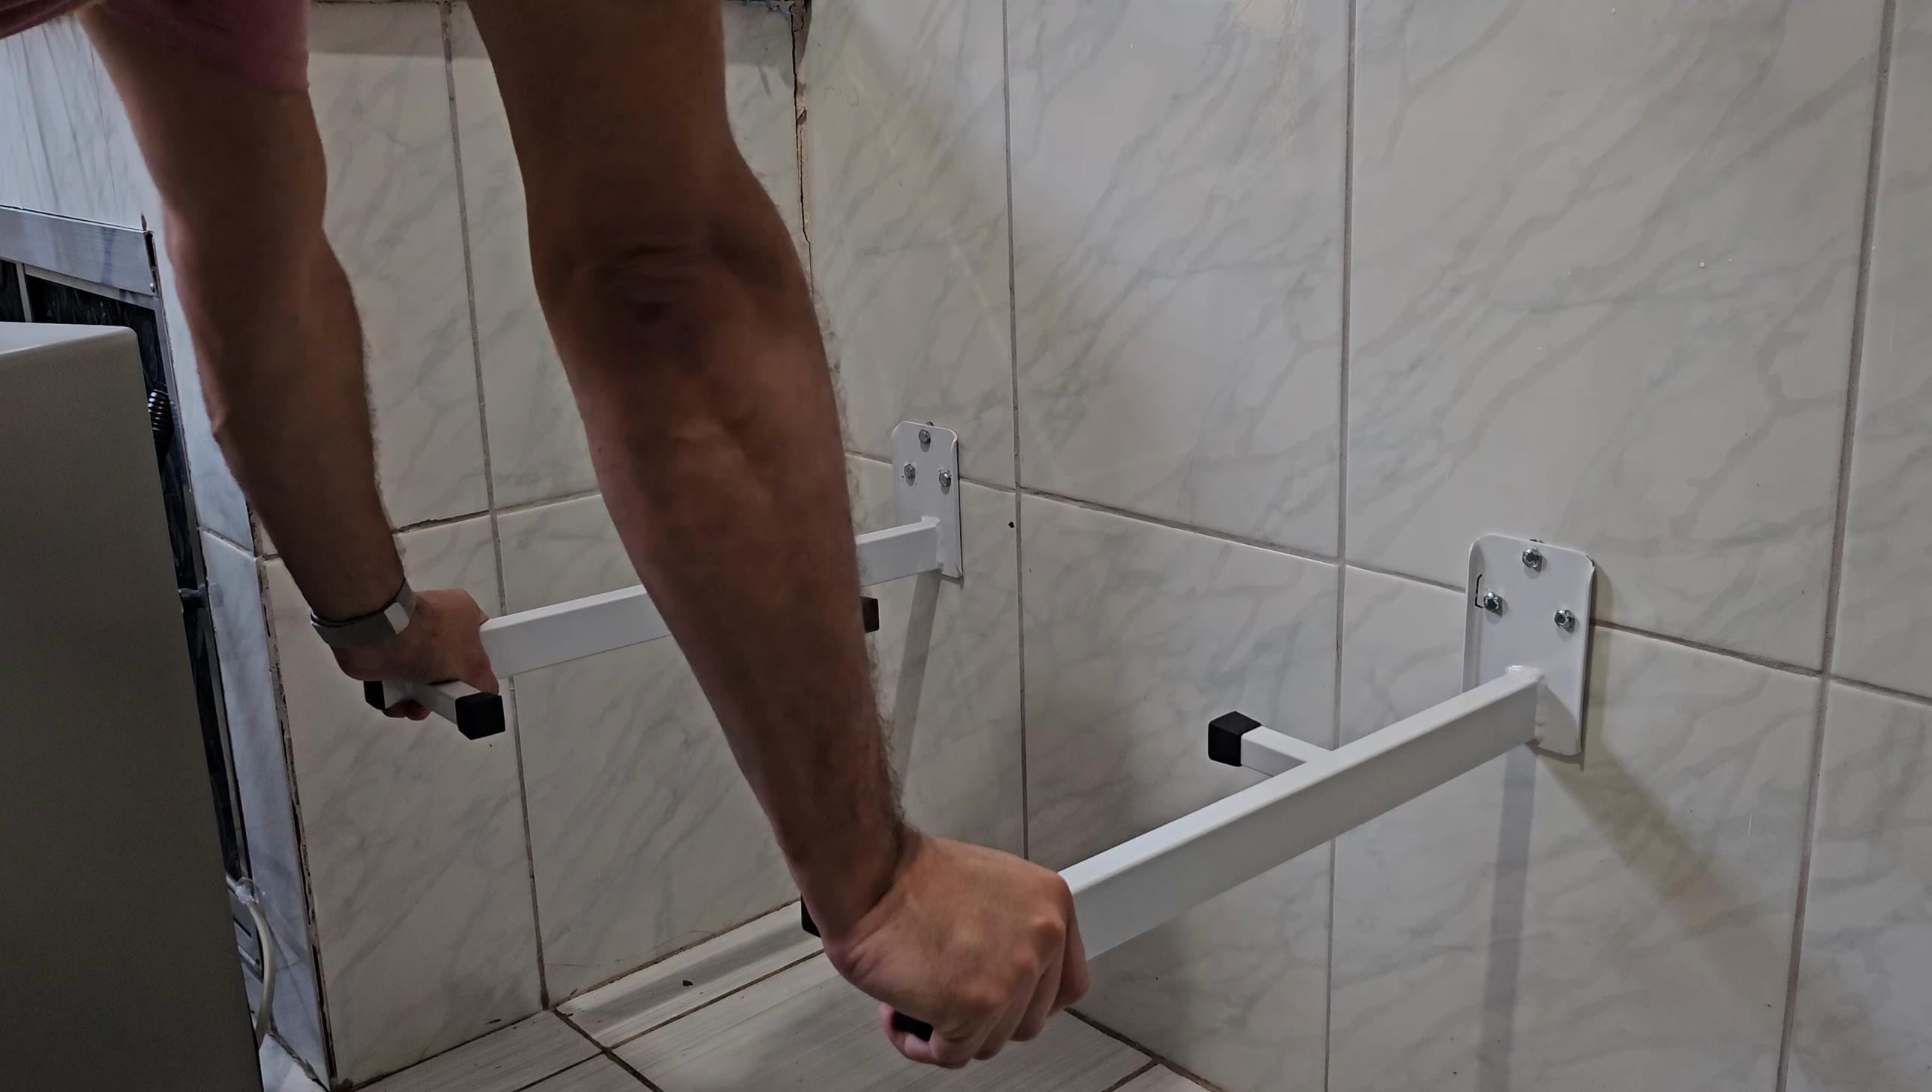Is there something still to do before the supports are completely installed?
No.